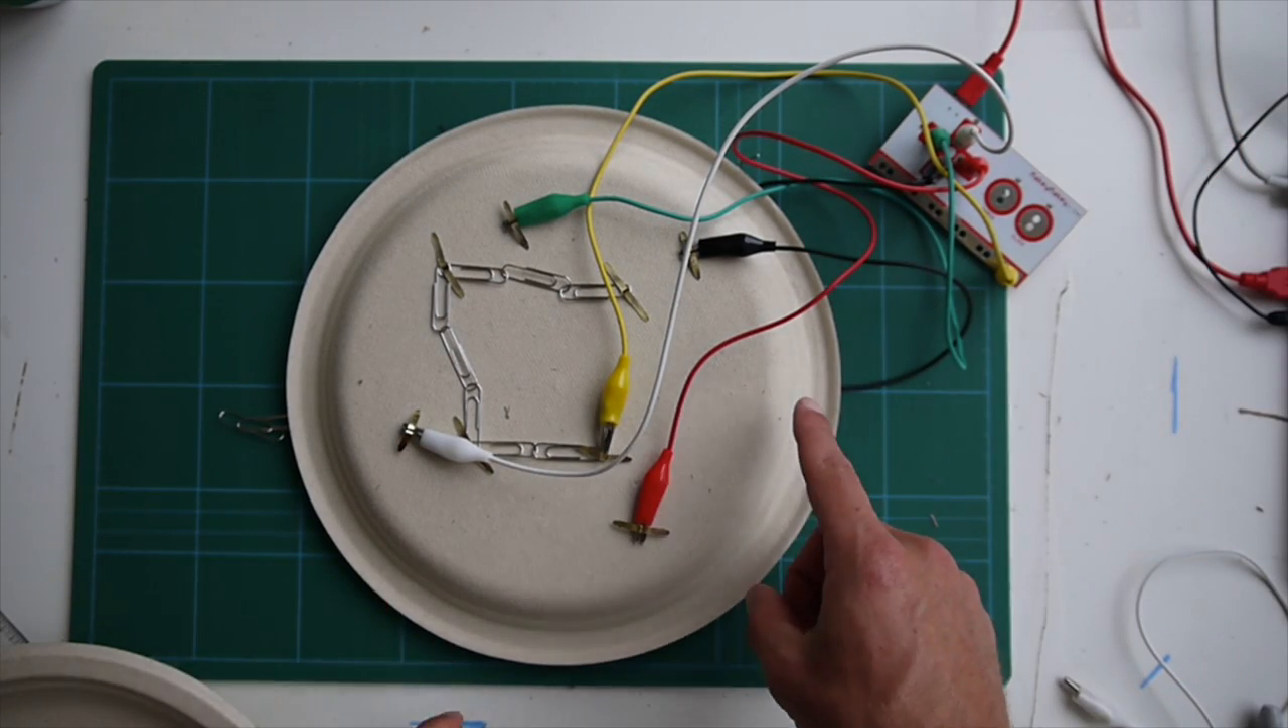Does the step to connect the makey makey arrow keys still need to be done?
No.